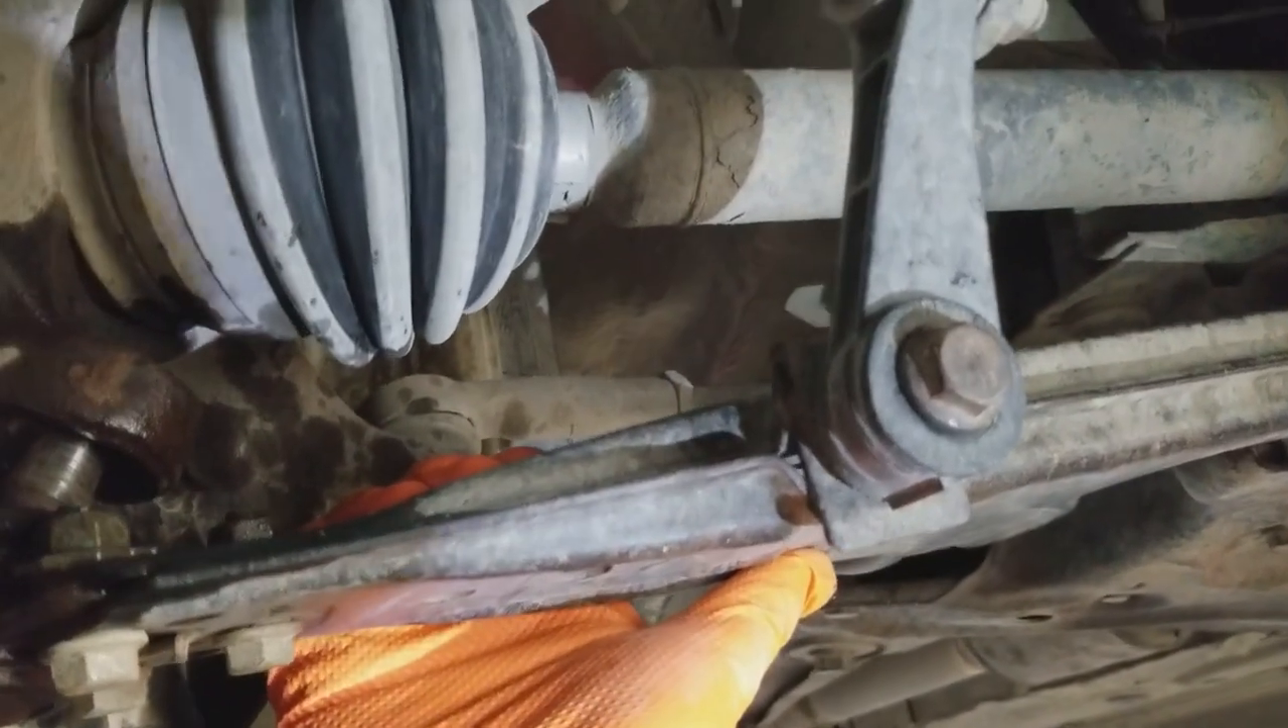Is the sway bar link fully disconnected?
No.